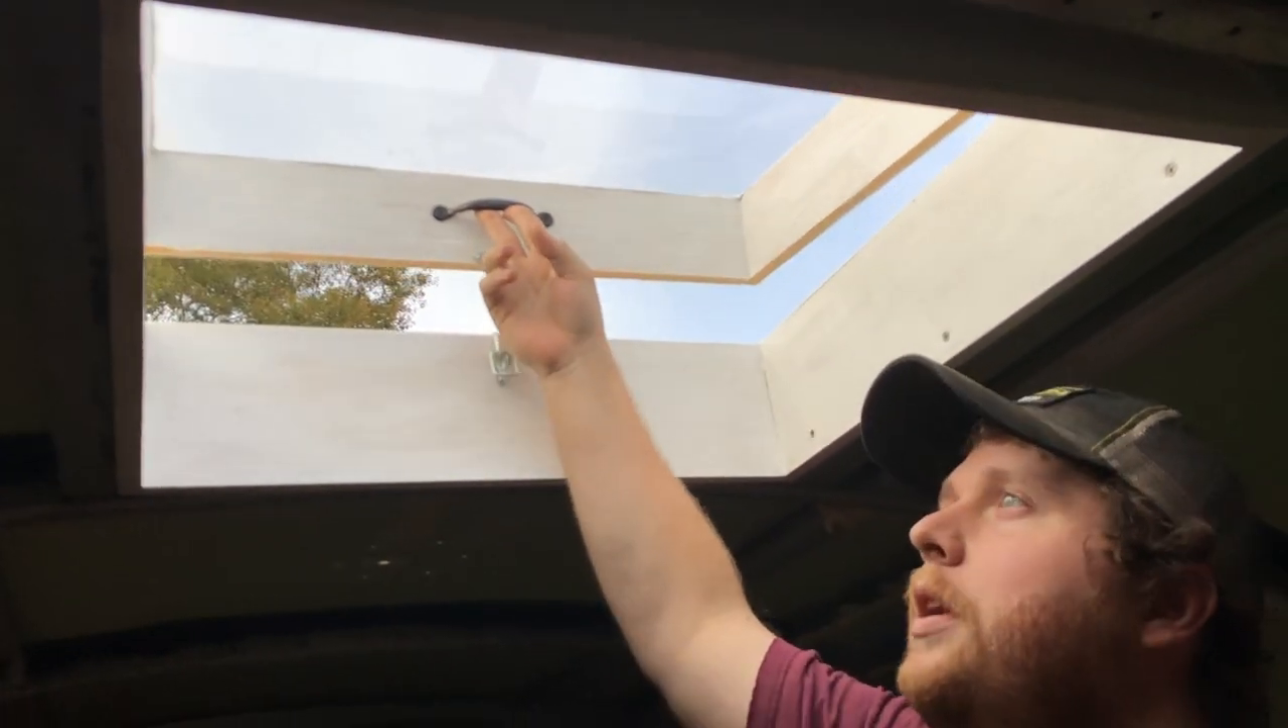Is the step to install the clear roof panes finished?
Yes.